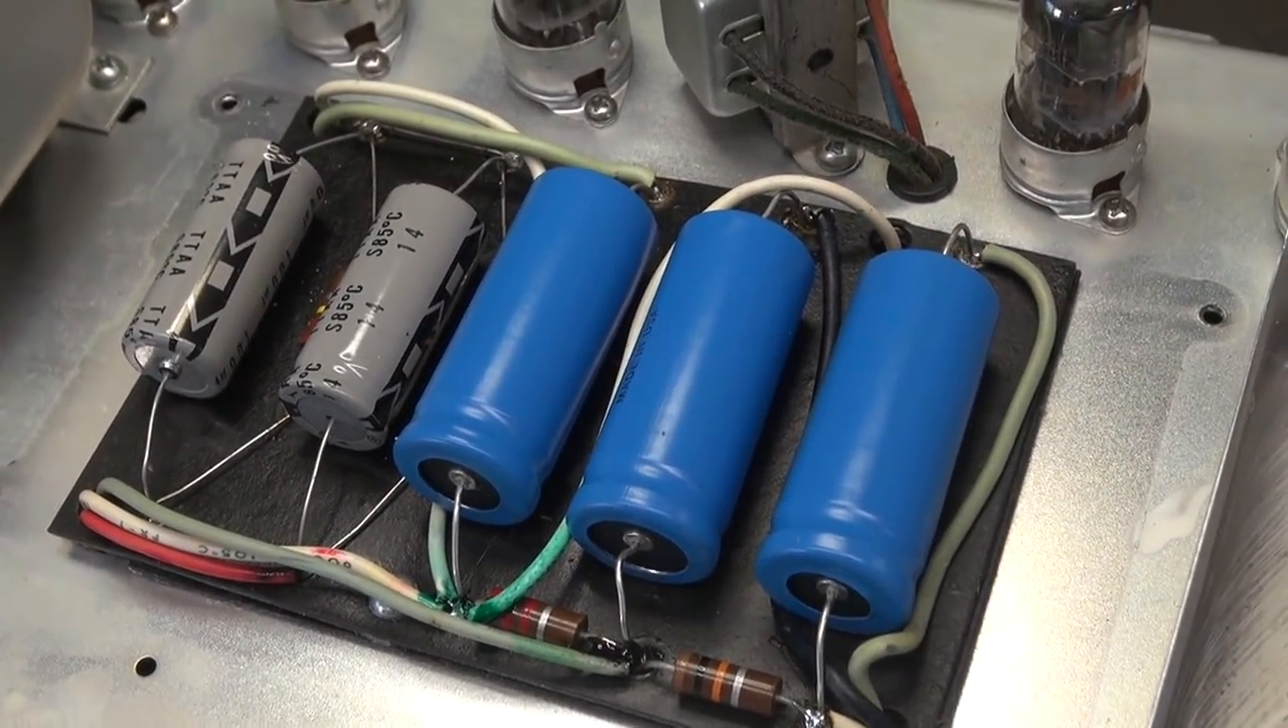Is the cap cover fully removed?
Yes.